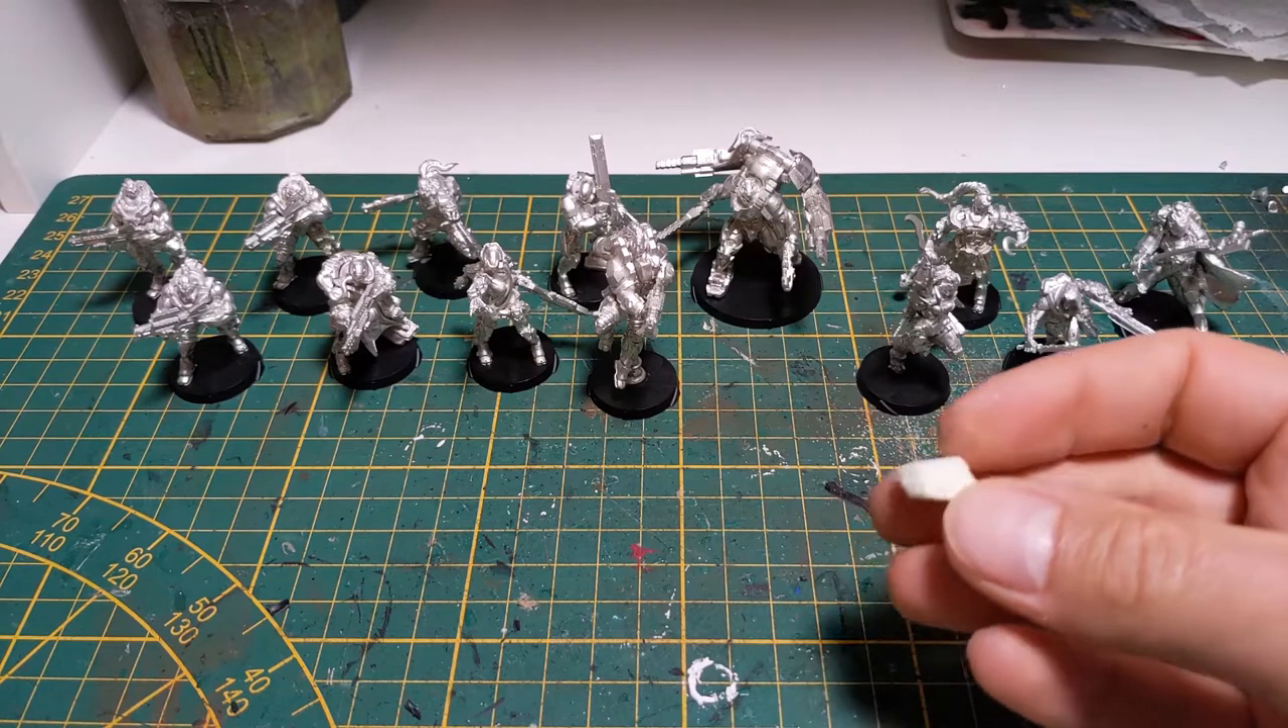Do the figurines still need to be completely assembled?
No.